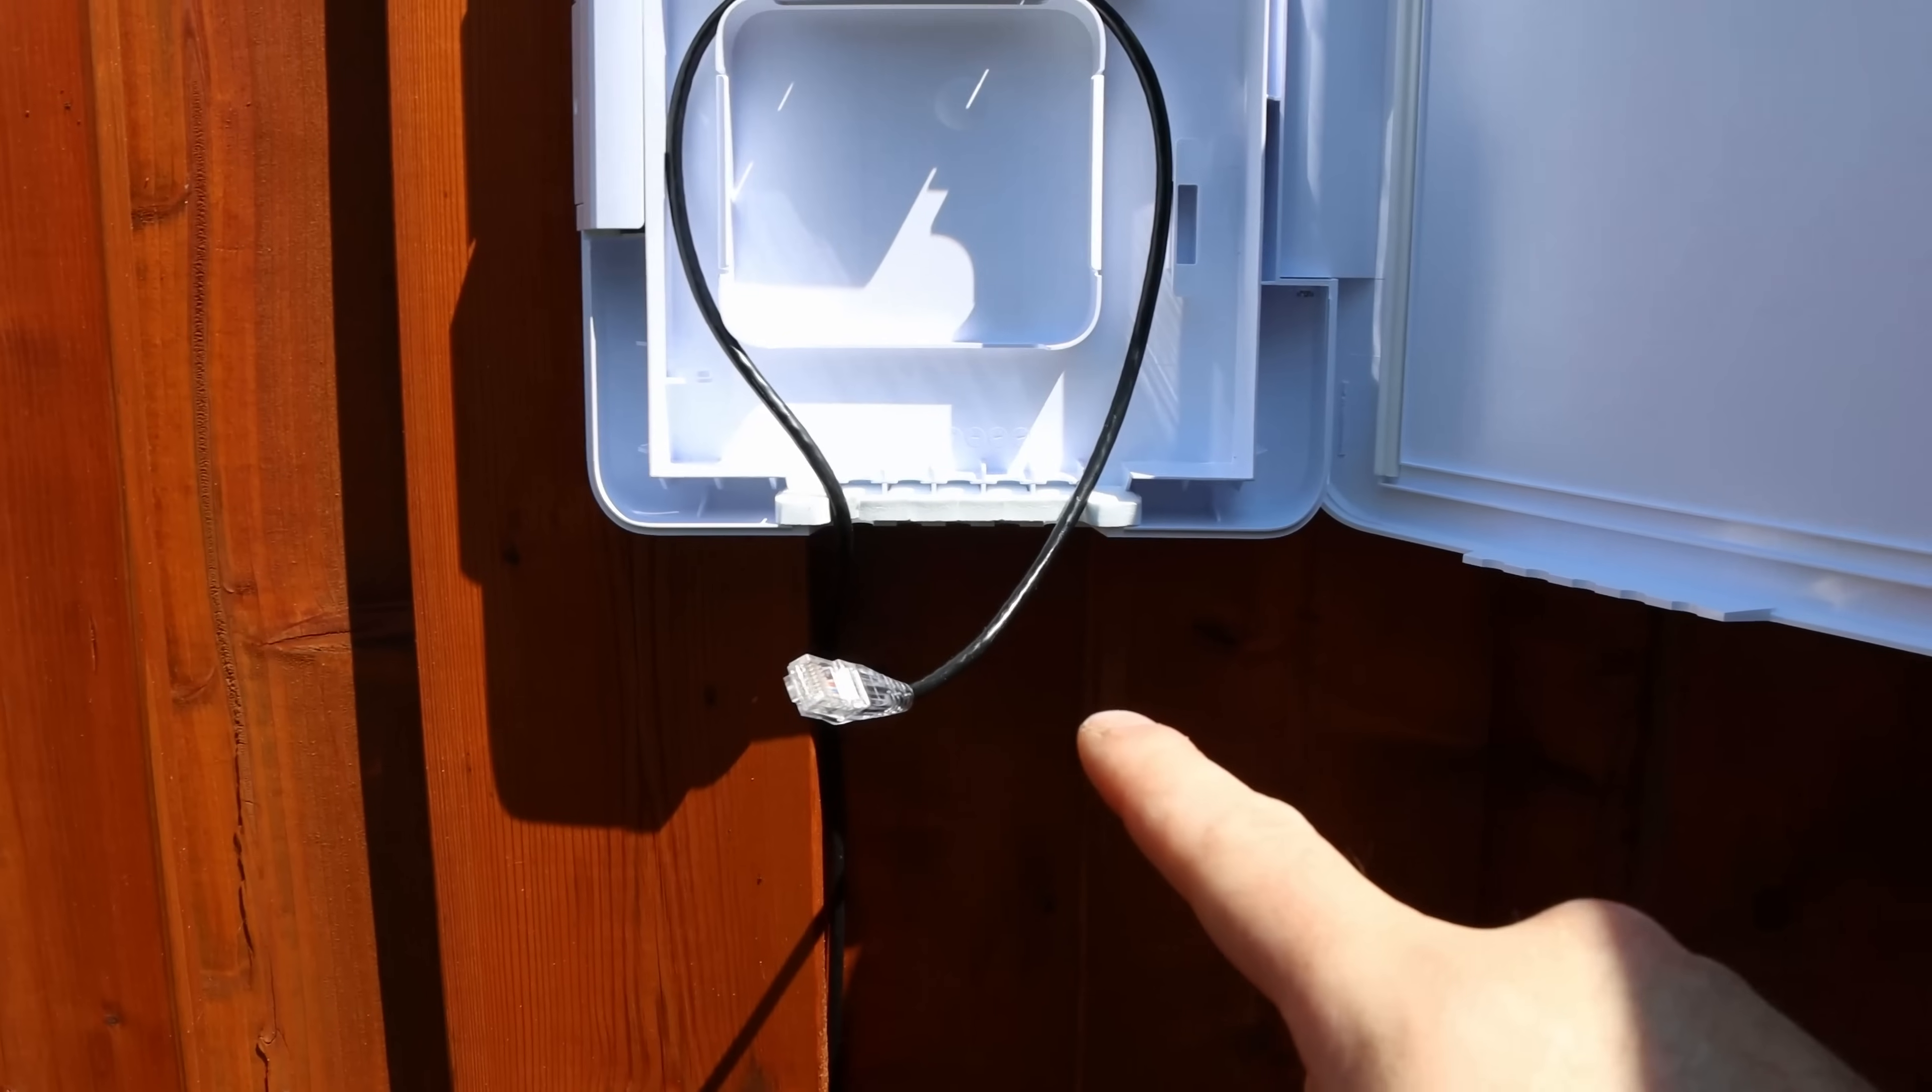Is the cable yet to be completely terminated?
No.